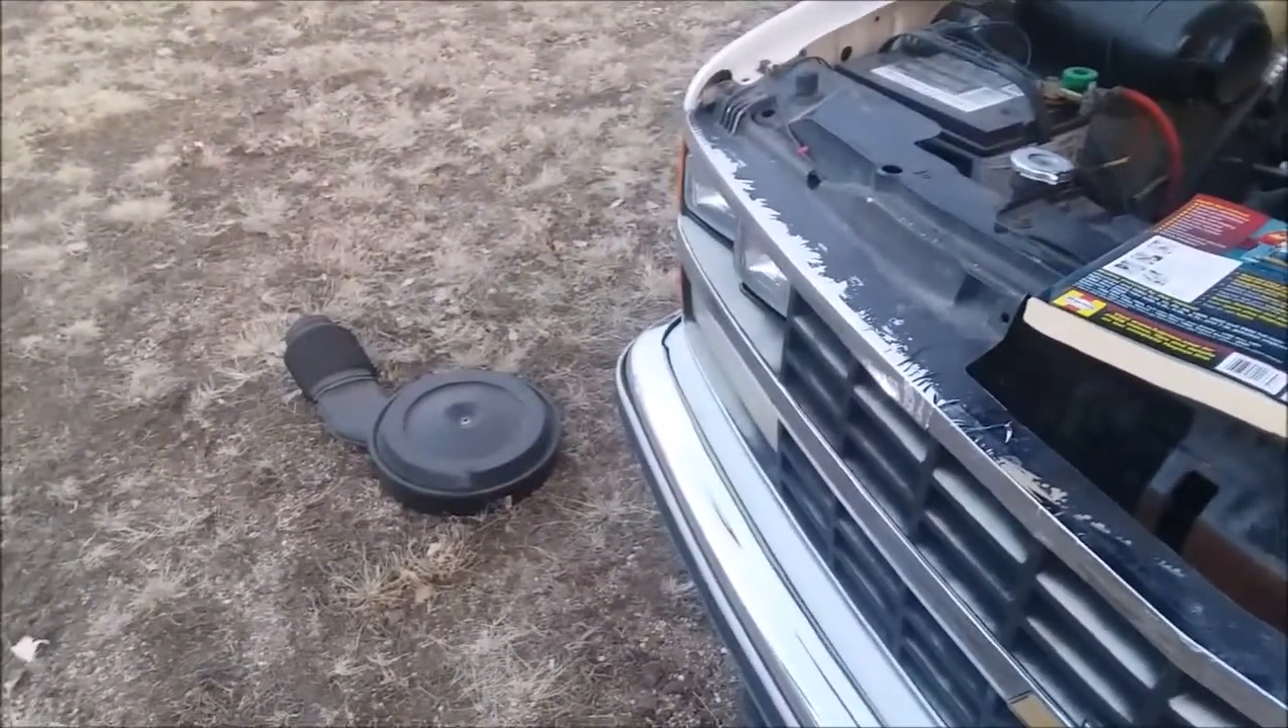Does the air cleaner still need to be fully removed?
No.